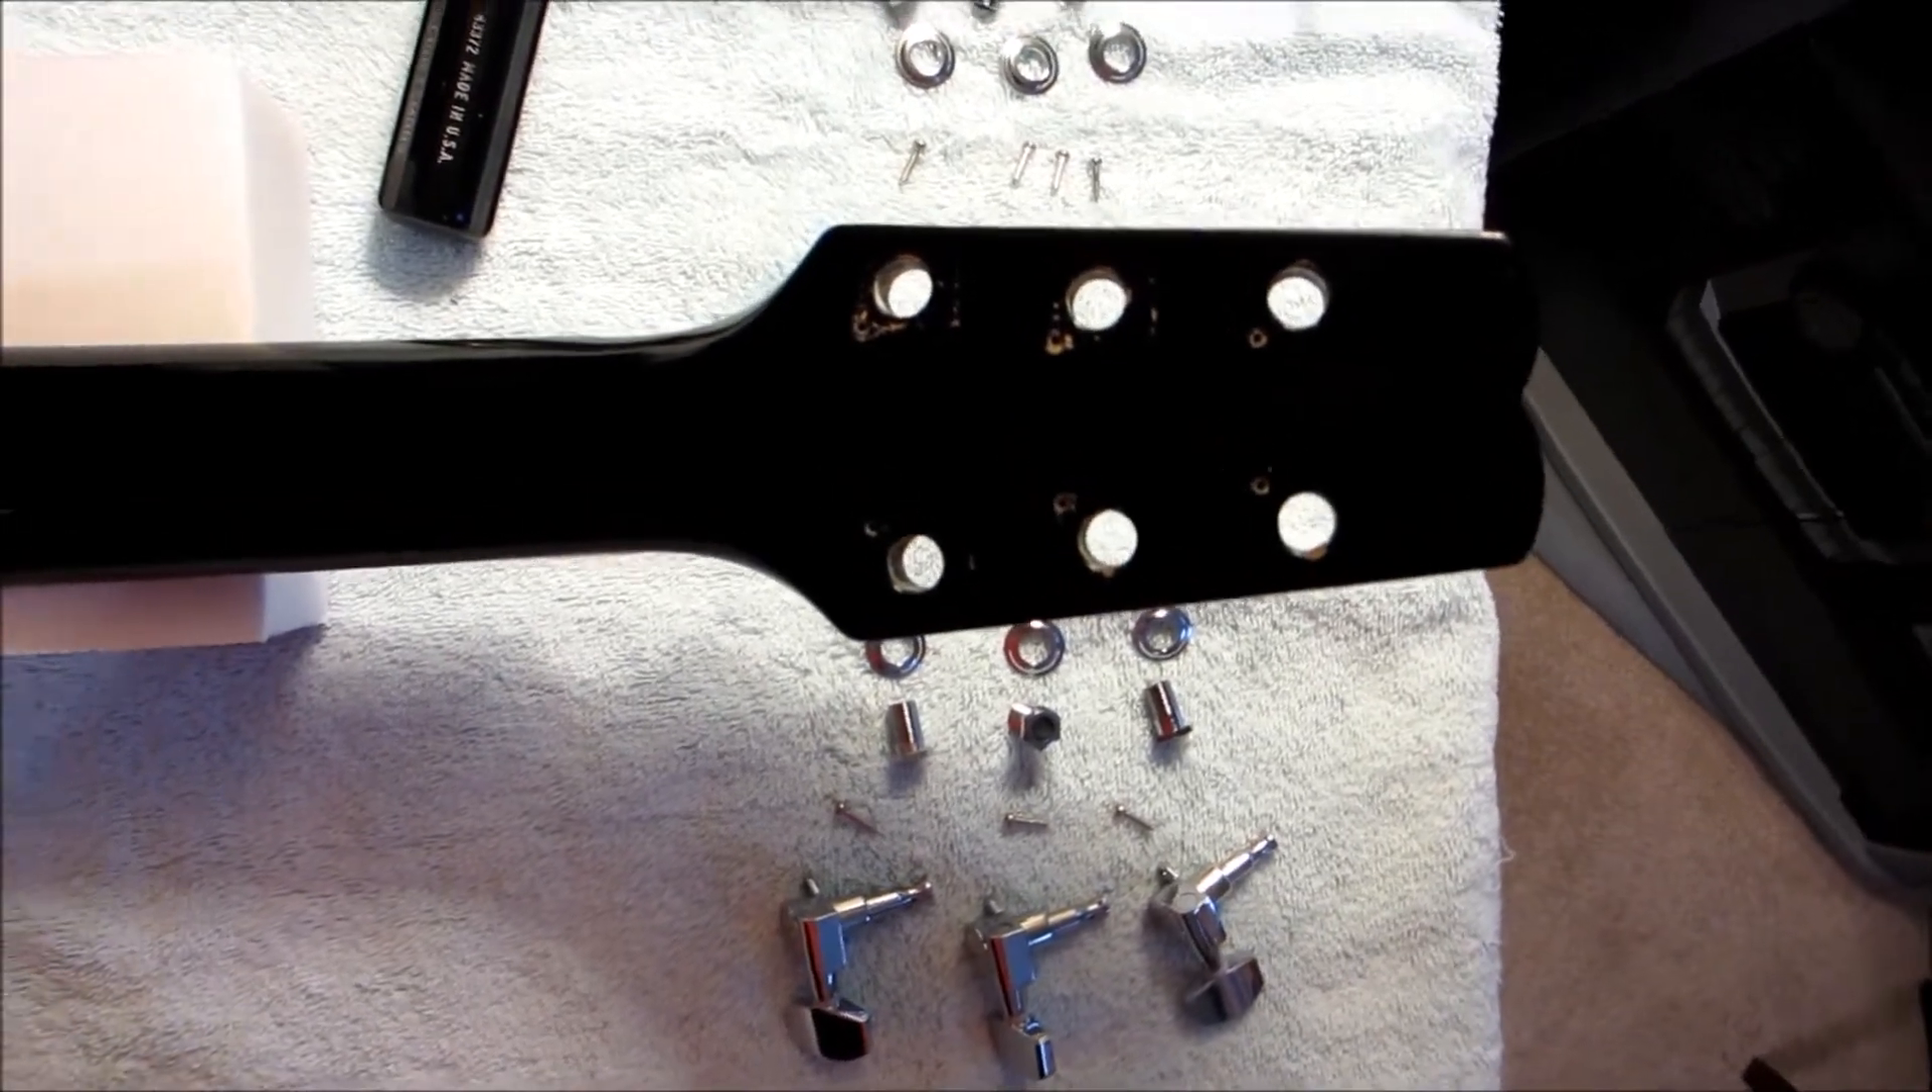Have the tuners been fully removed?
Yes.